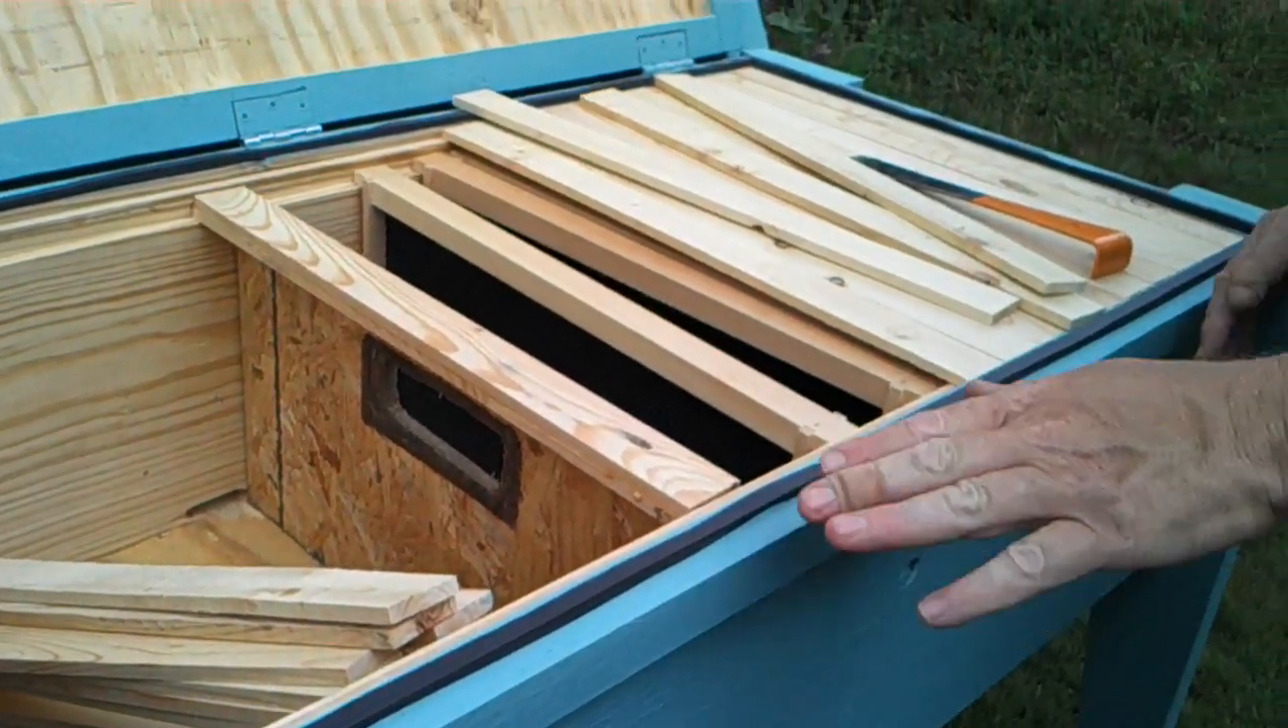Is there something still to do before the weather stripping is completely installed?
No.